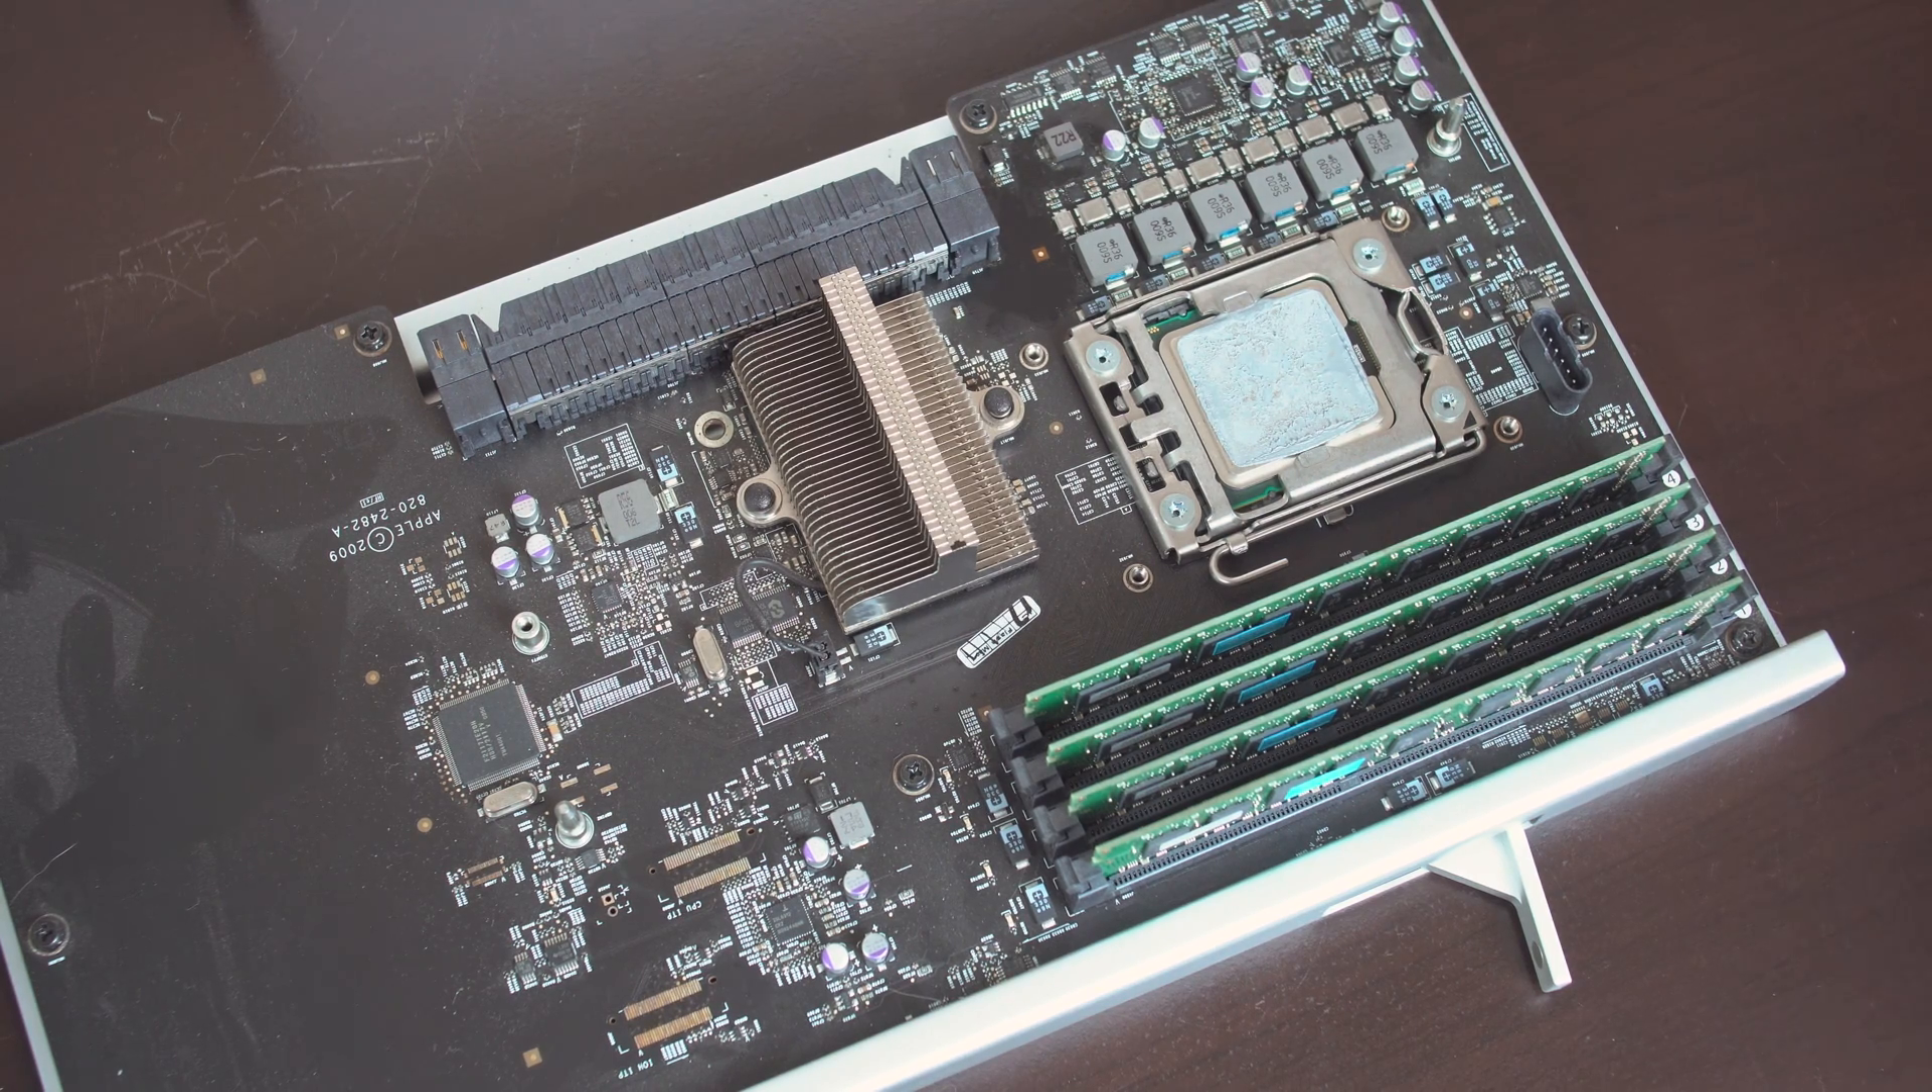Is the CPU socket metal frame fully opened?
No.